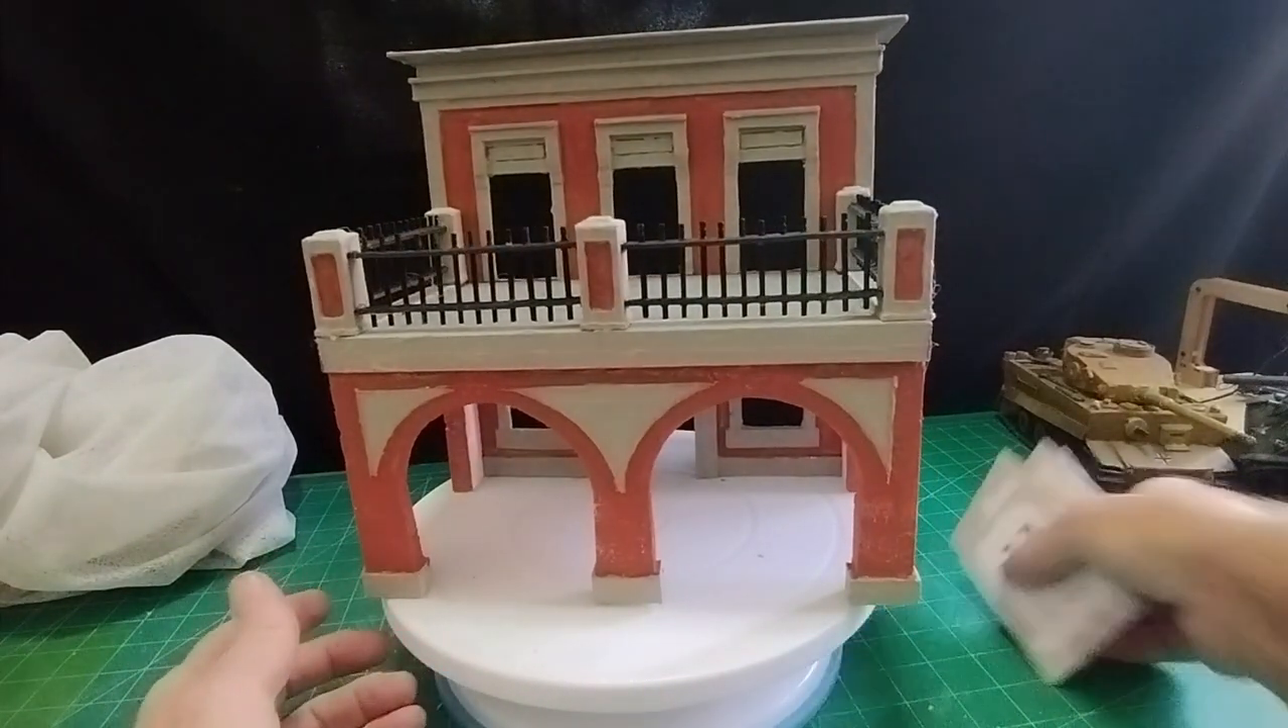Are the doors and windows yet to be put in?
Yes.